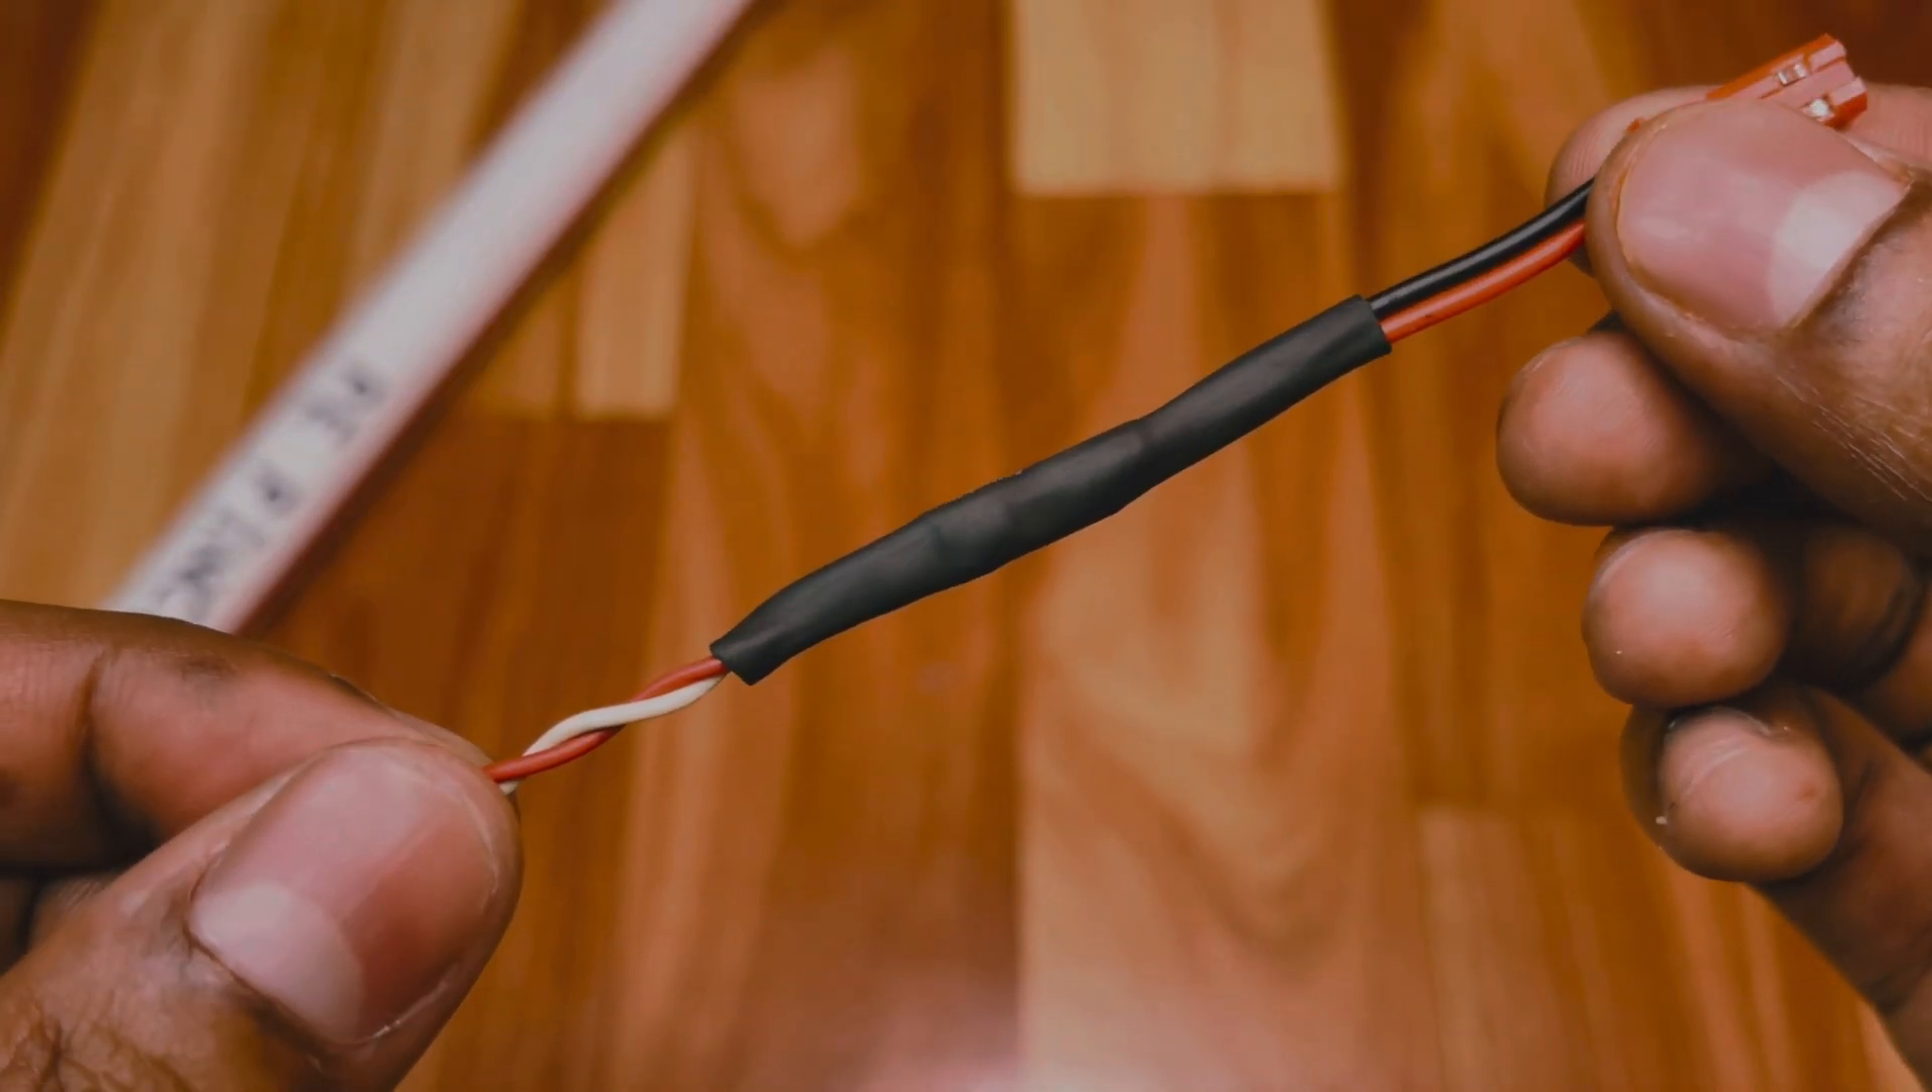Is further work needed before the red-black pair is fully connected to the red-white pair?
No.